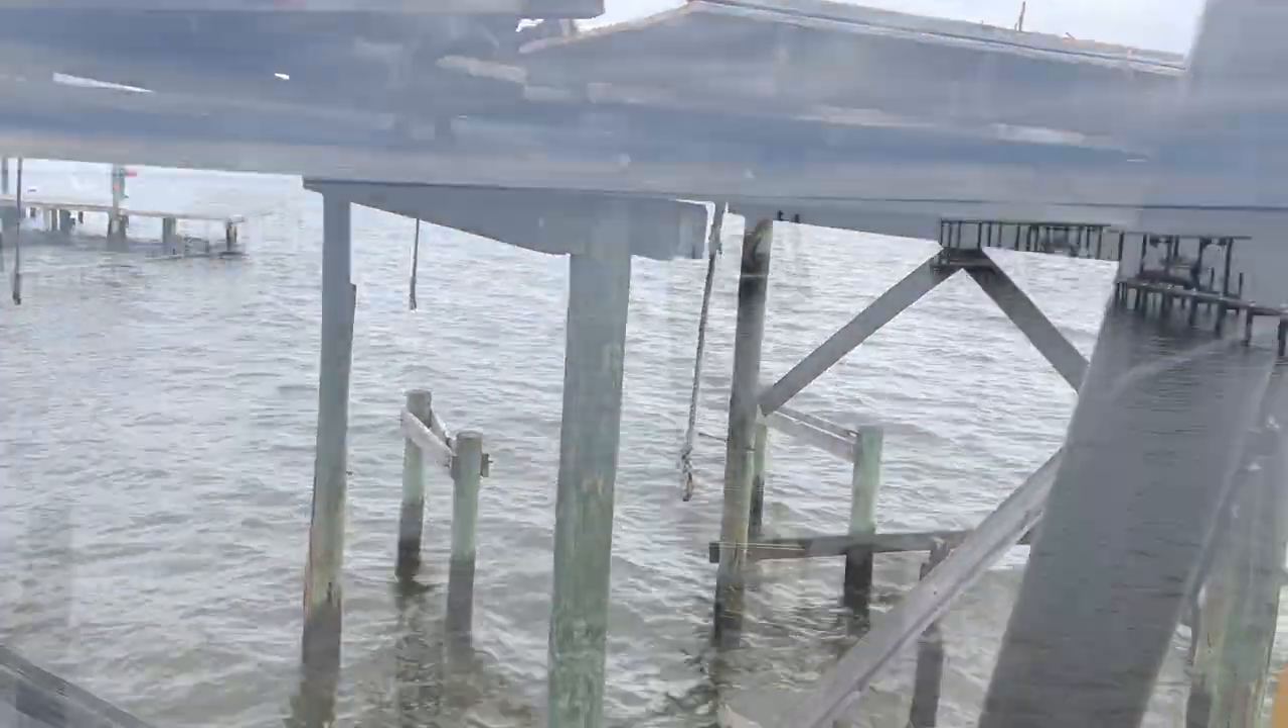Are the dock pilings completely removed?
No.